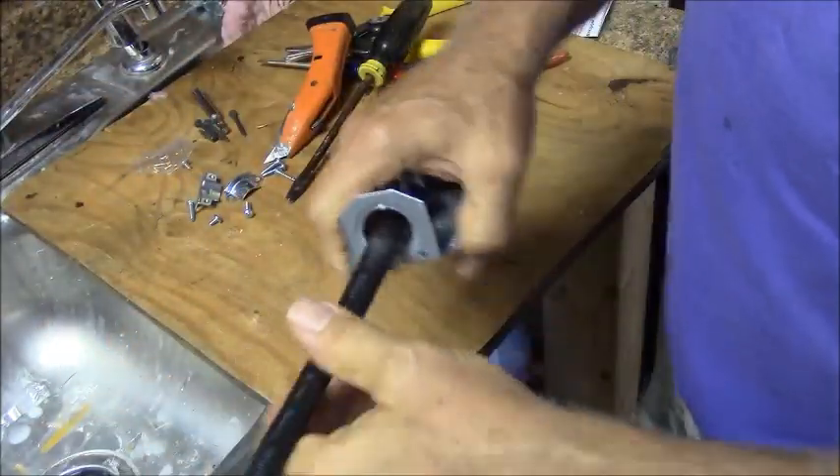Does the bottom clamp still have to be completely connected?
Yes.